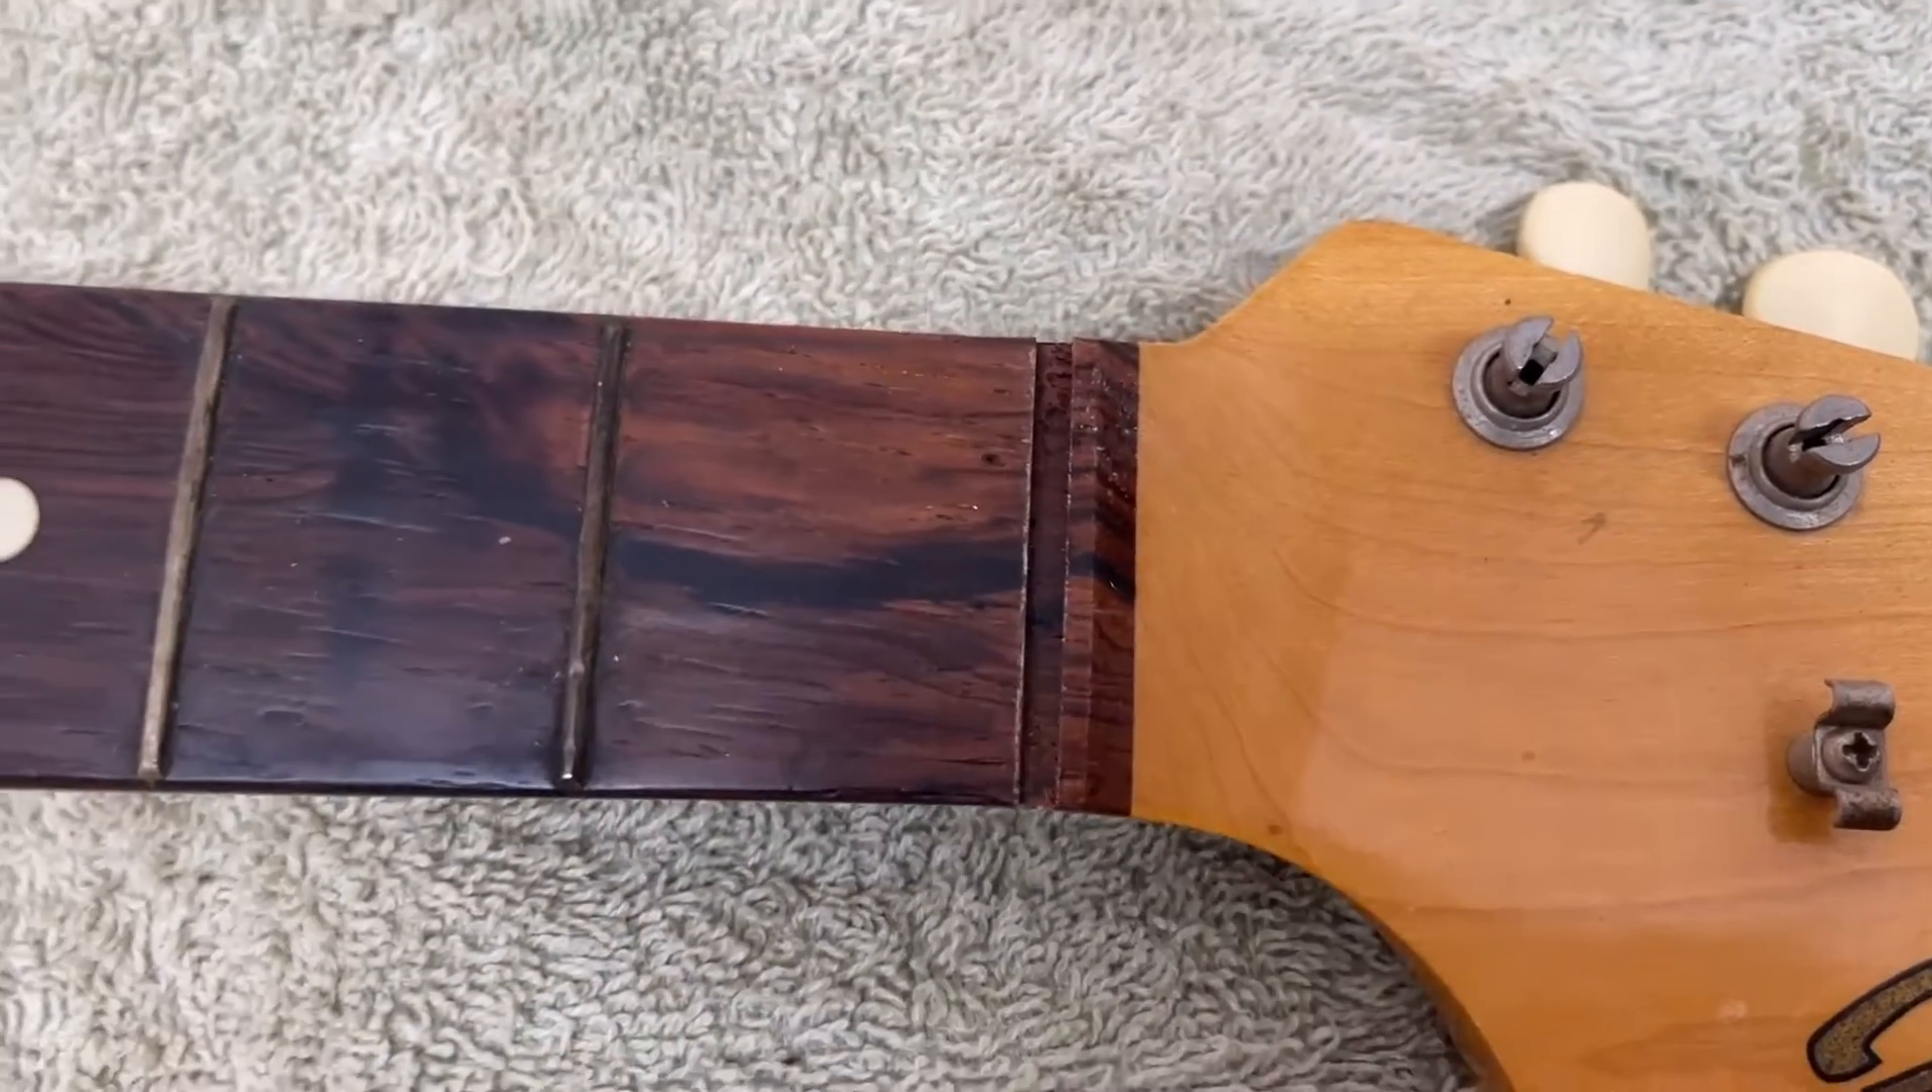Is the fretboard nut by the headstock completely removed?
Yes.